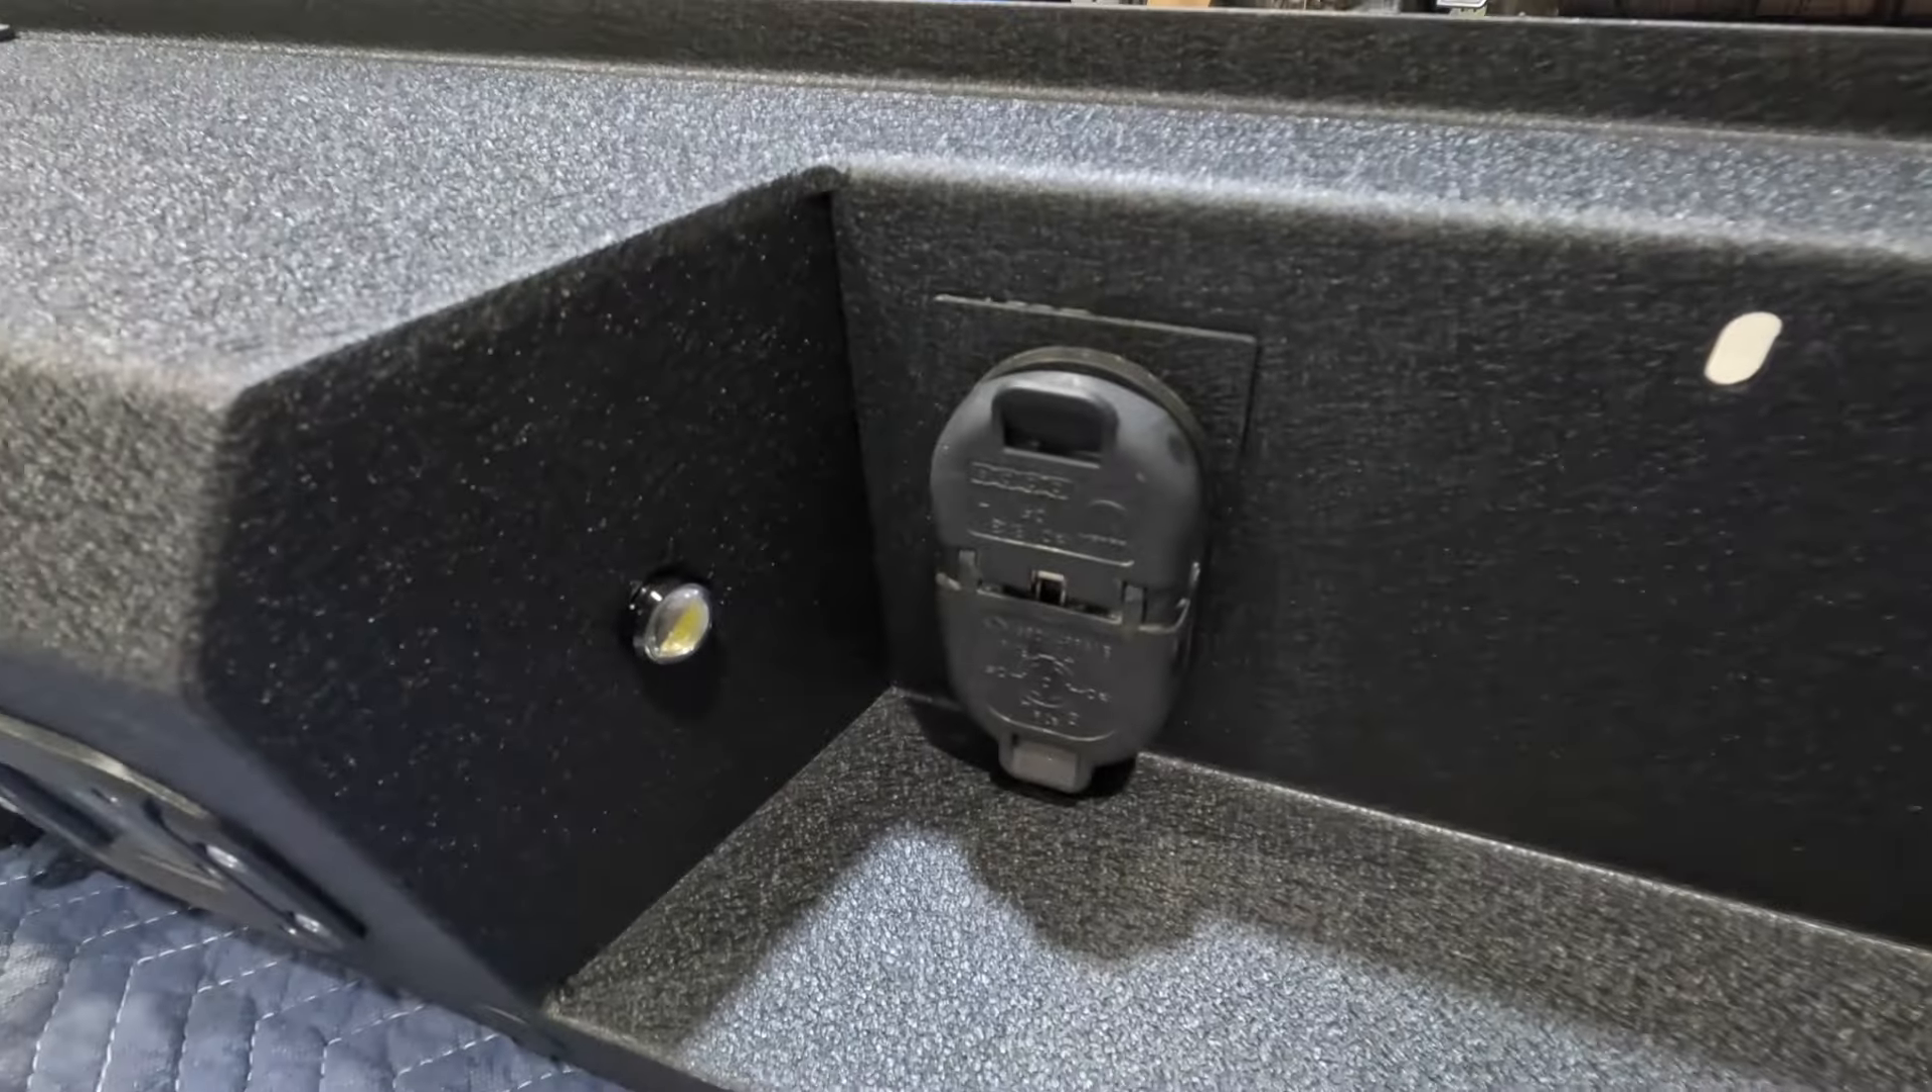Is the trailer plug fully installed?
Yes.